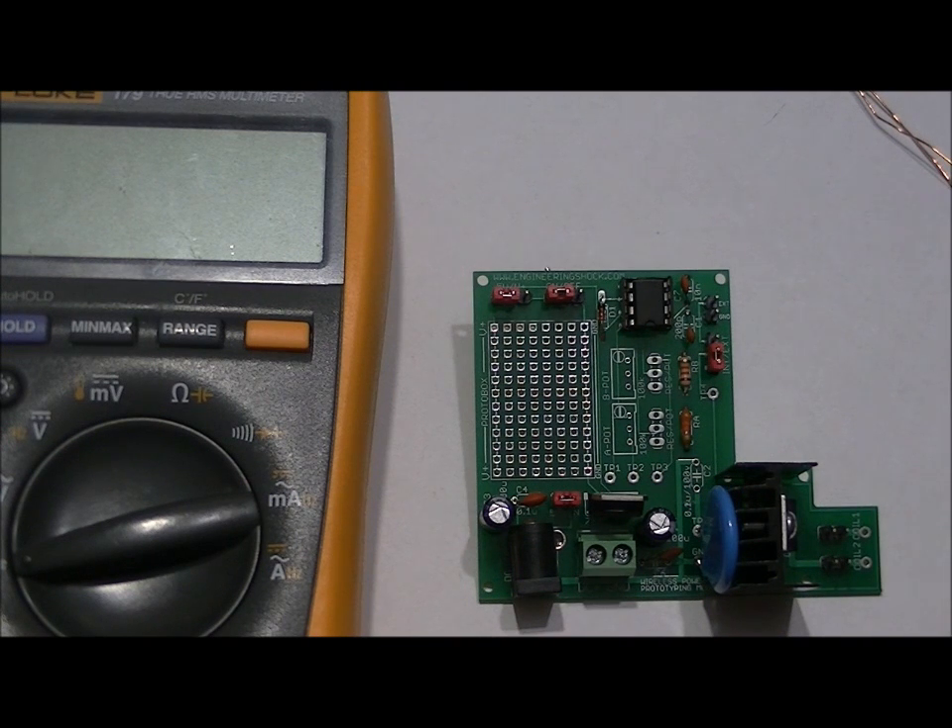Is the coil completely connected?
No.